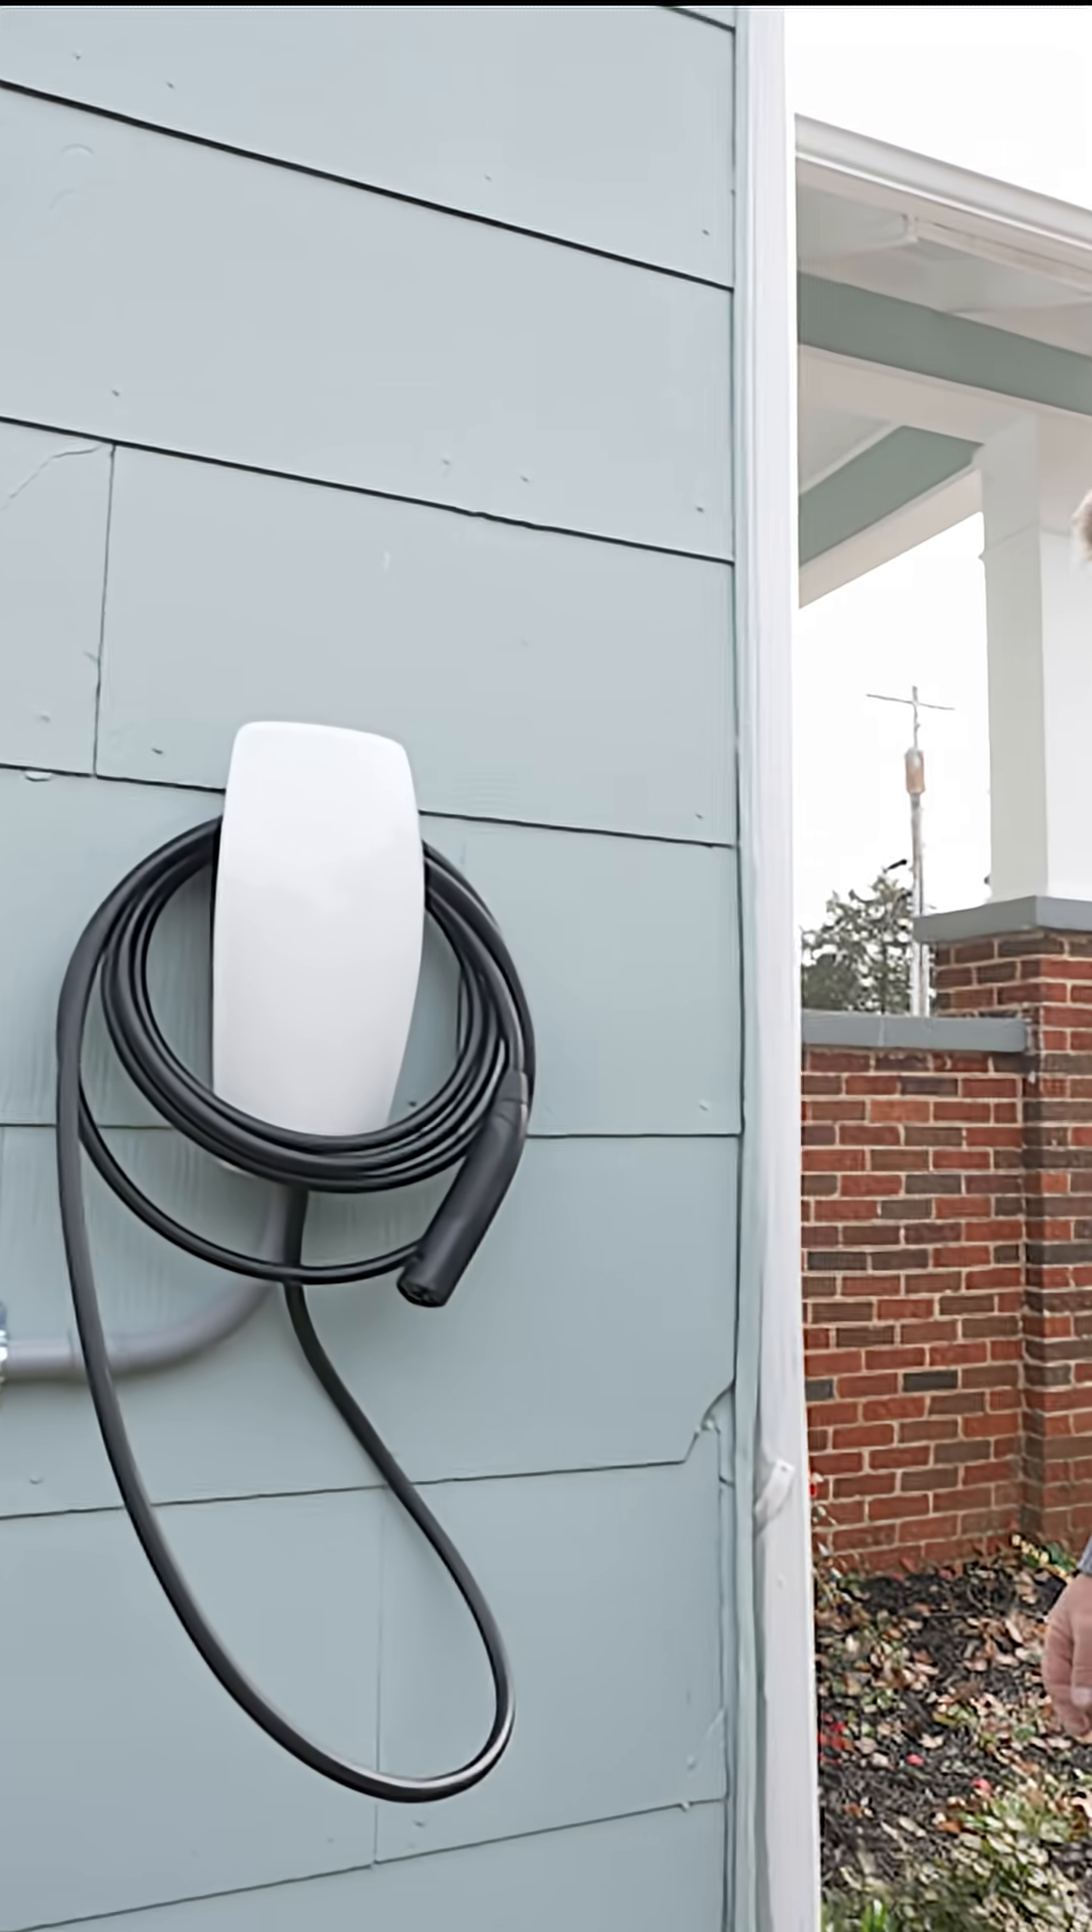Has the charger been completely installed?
Yes.